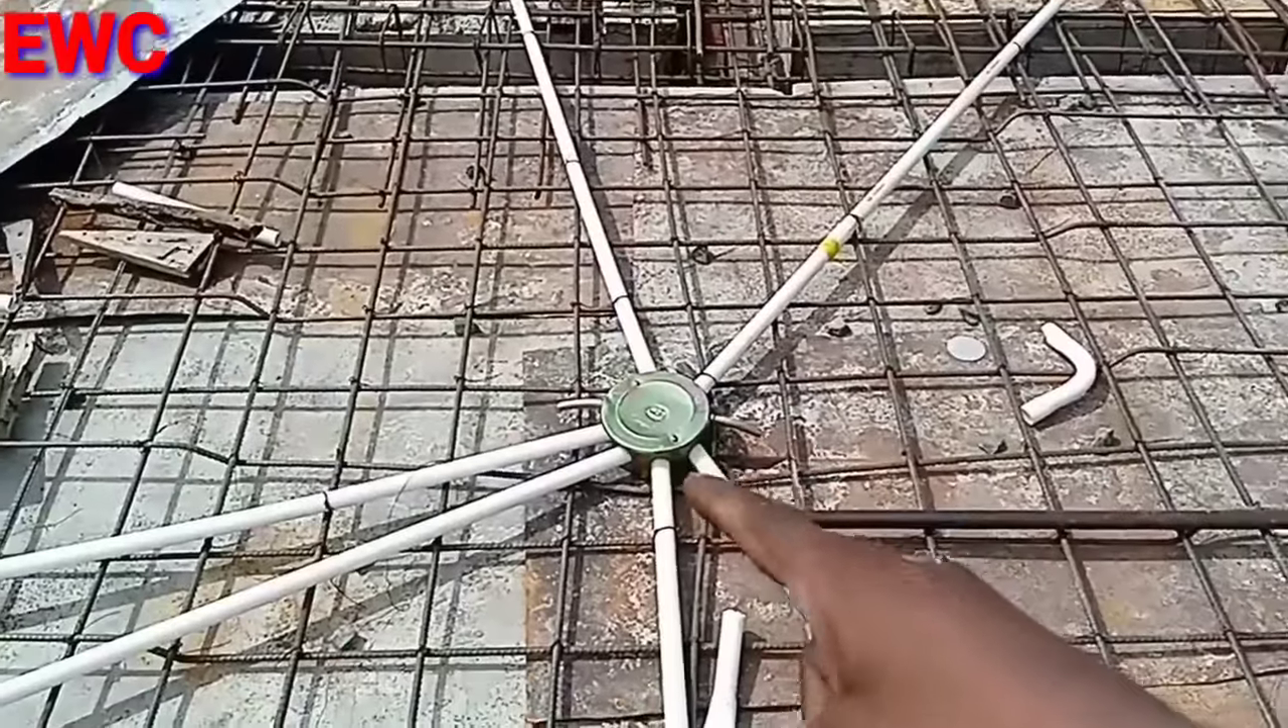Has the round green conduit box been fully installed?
Yes.